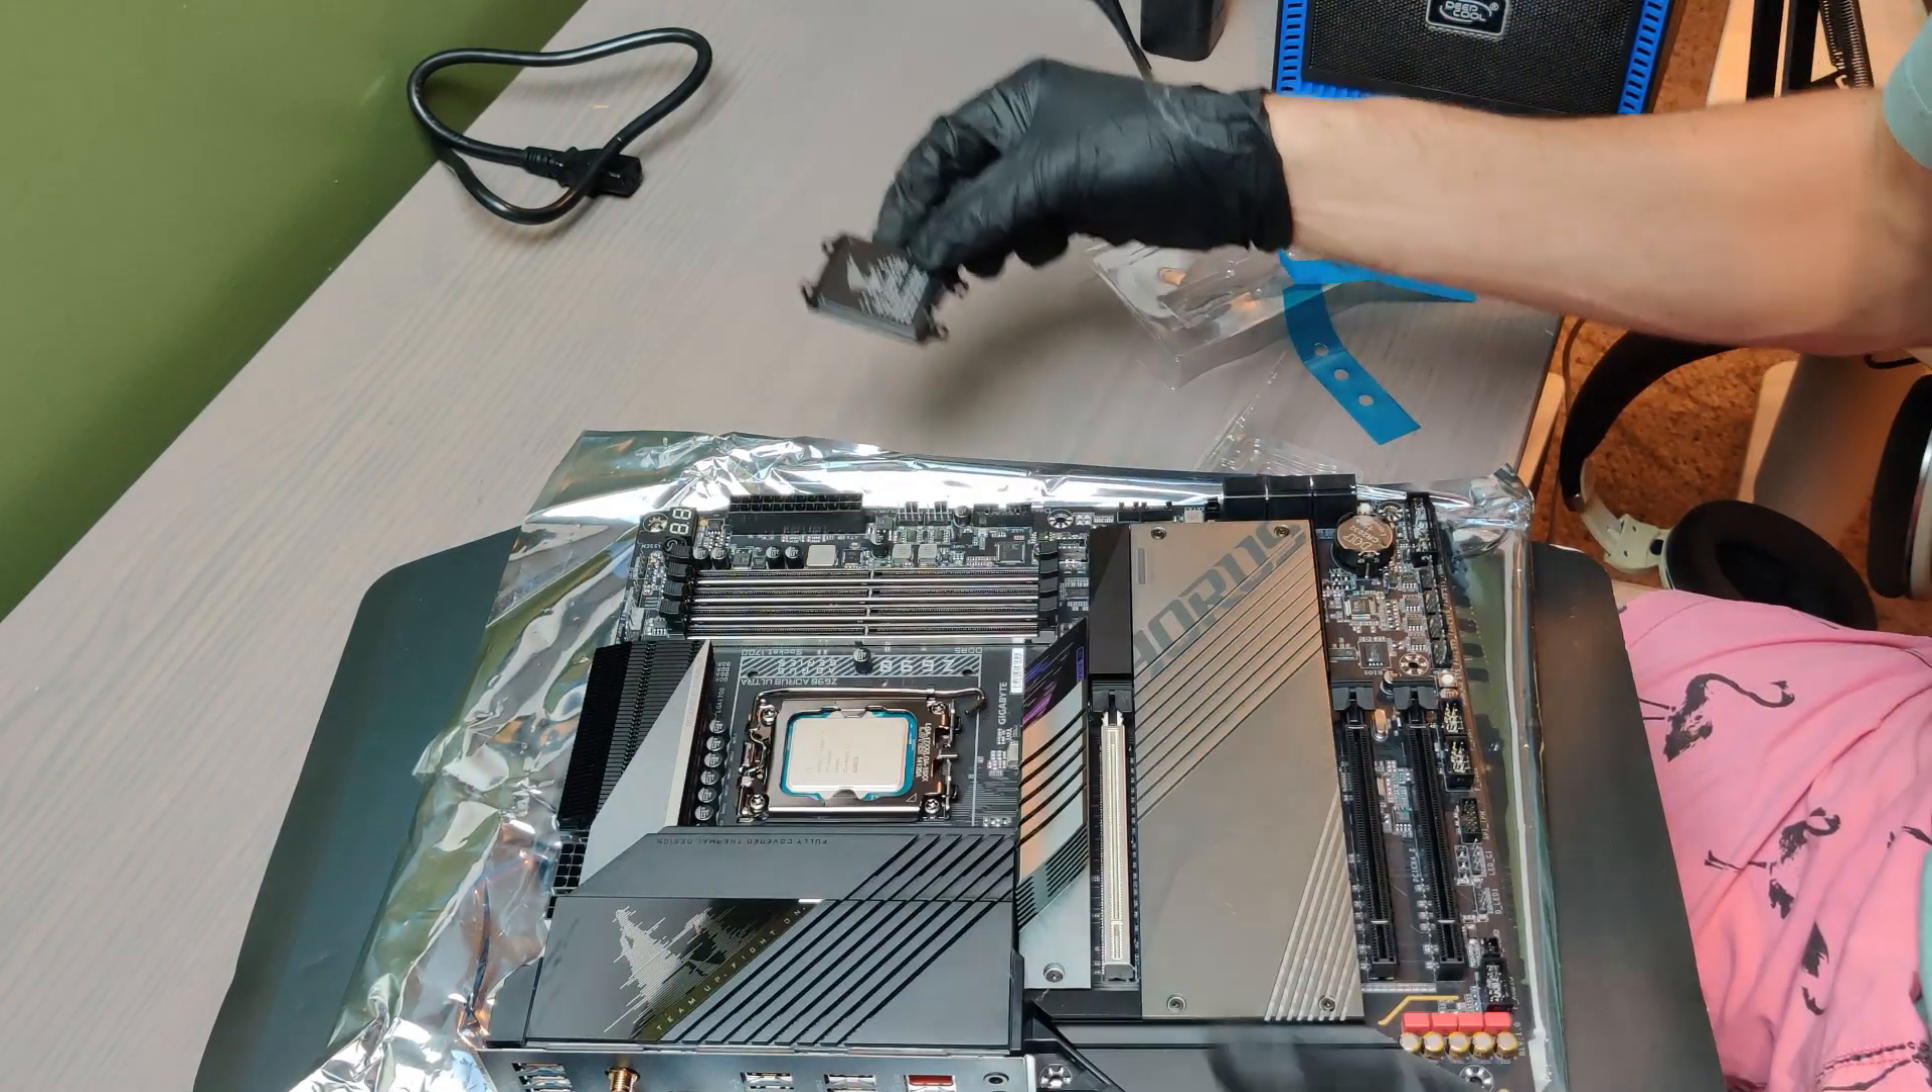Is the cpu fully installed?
Yes.